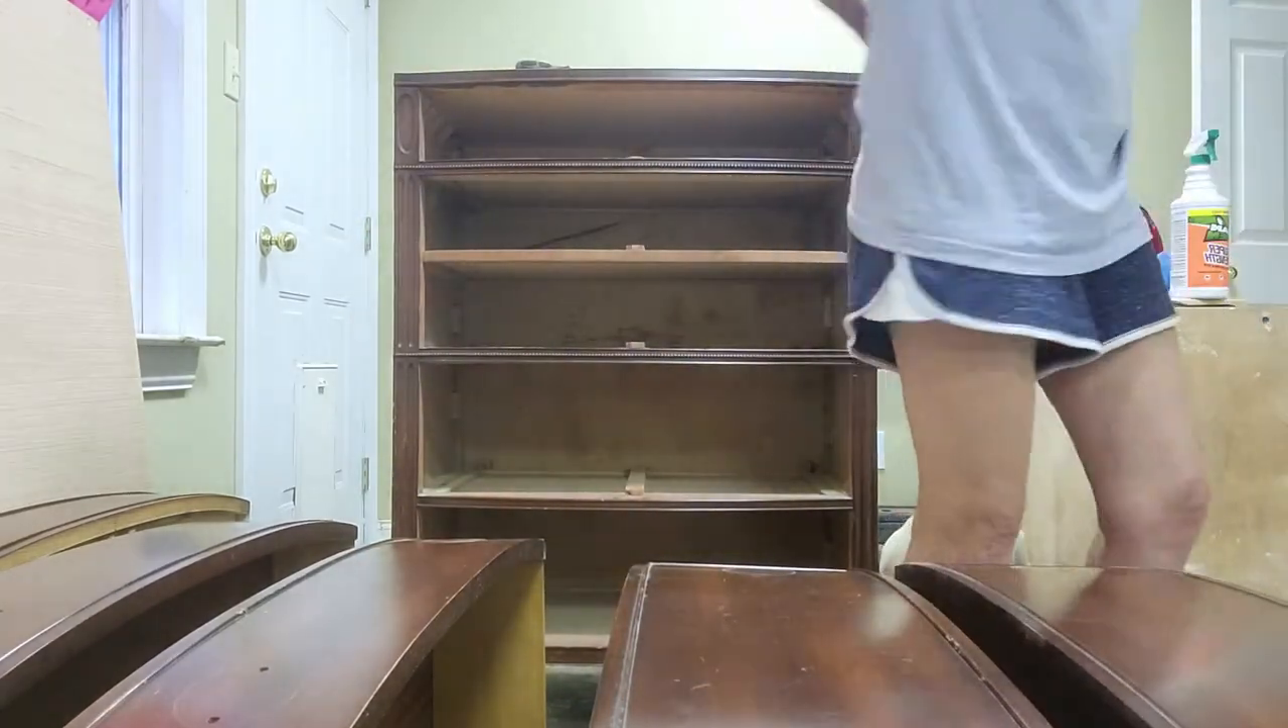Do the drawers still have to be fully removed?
No.